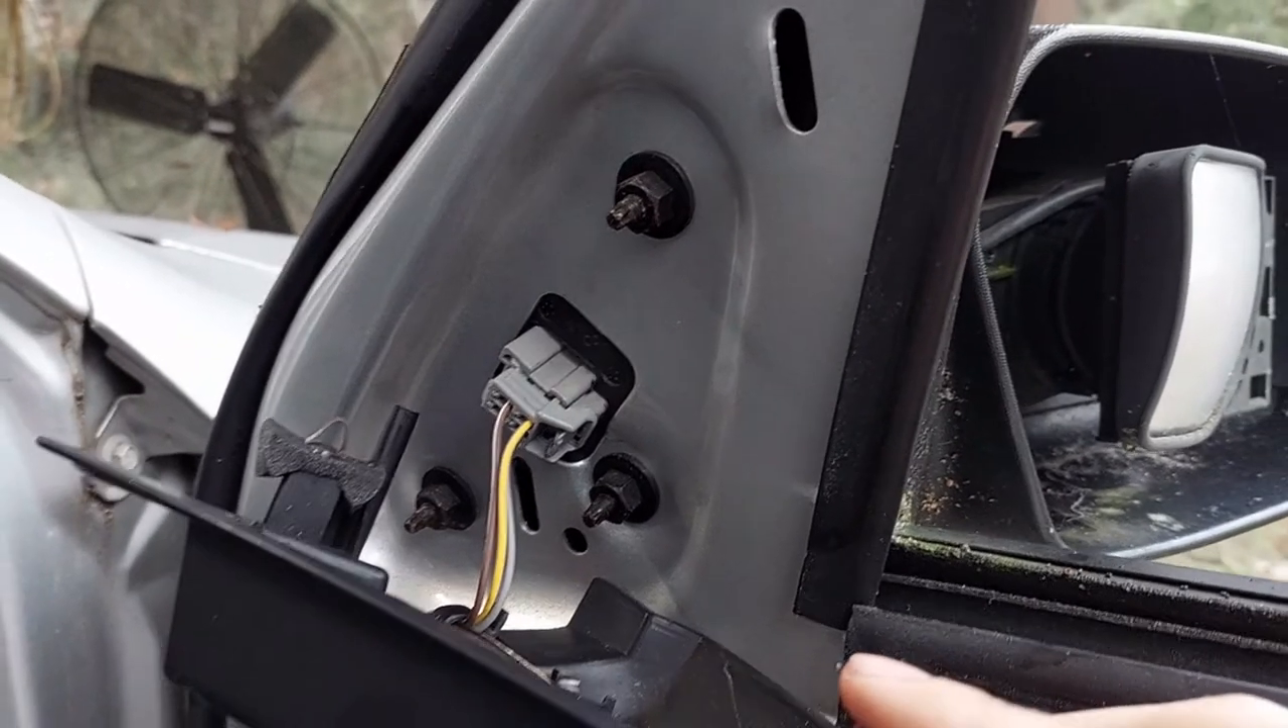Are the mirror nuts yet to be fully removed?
Yes.